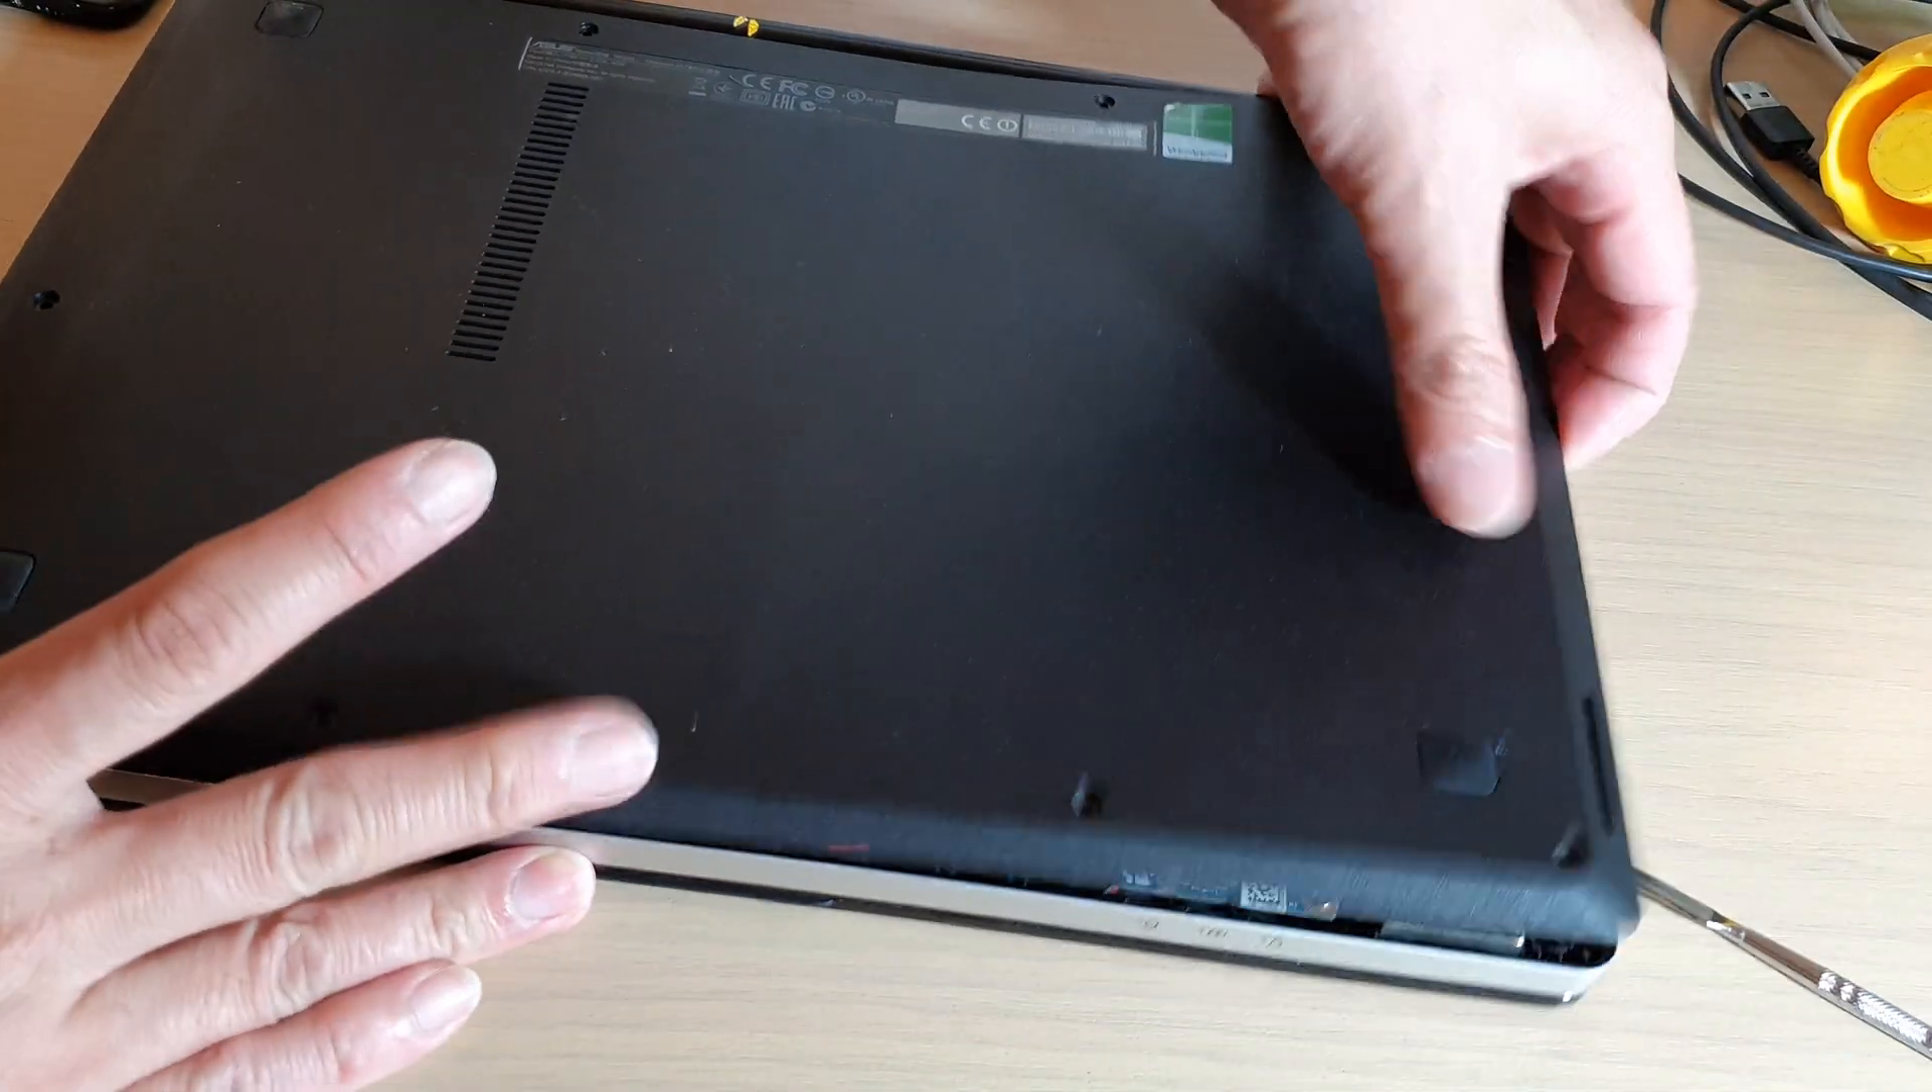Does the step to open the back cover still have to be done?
Yes.